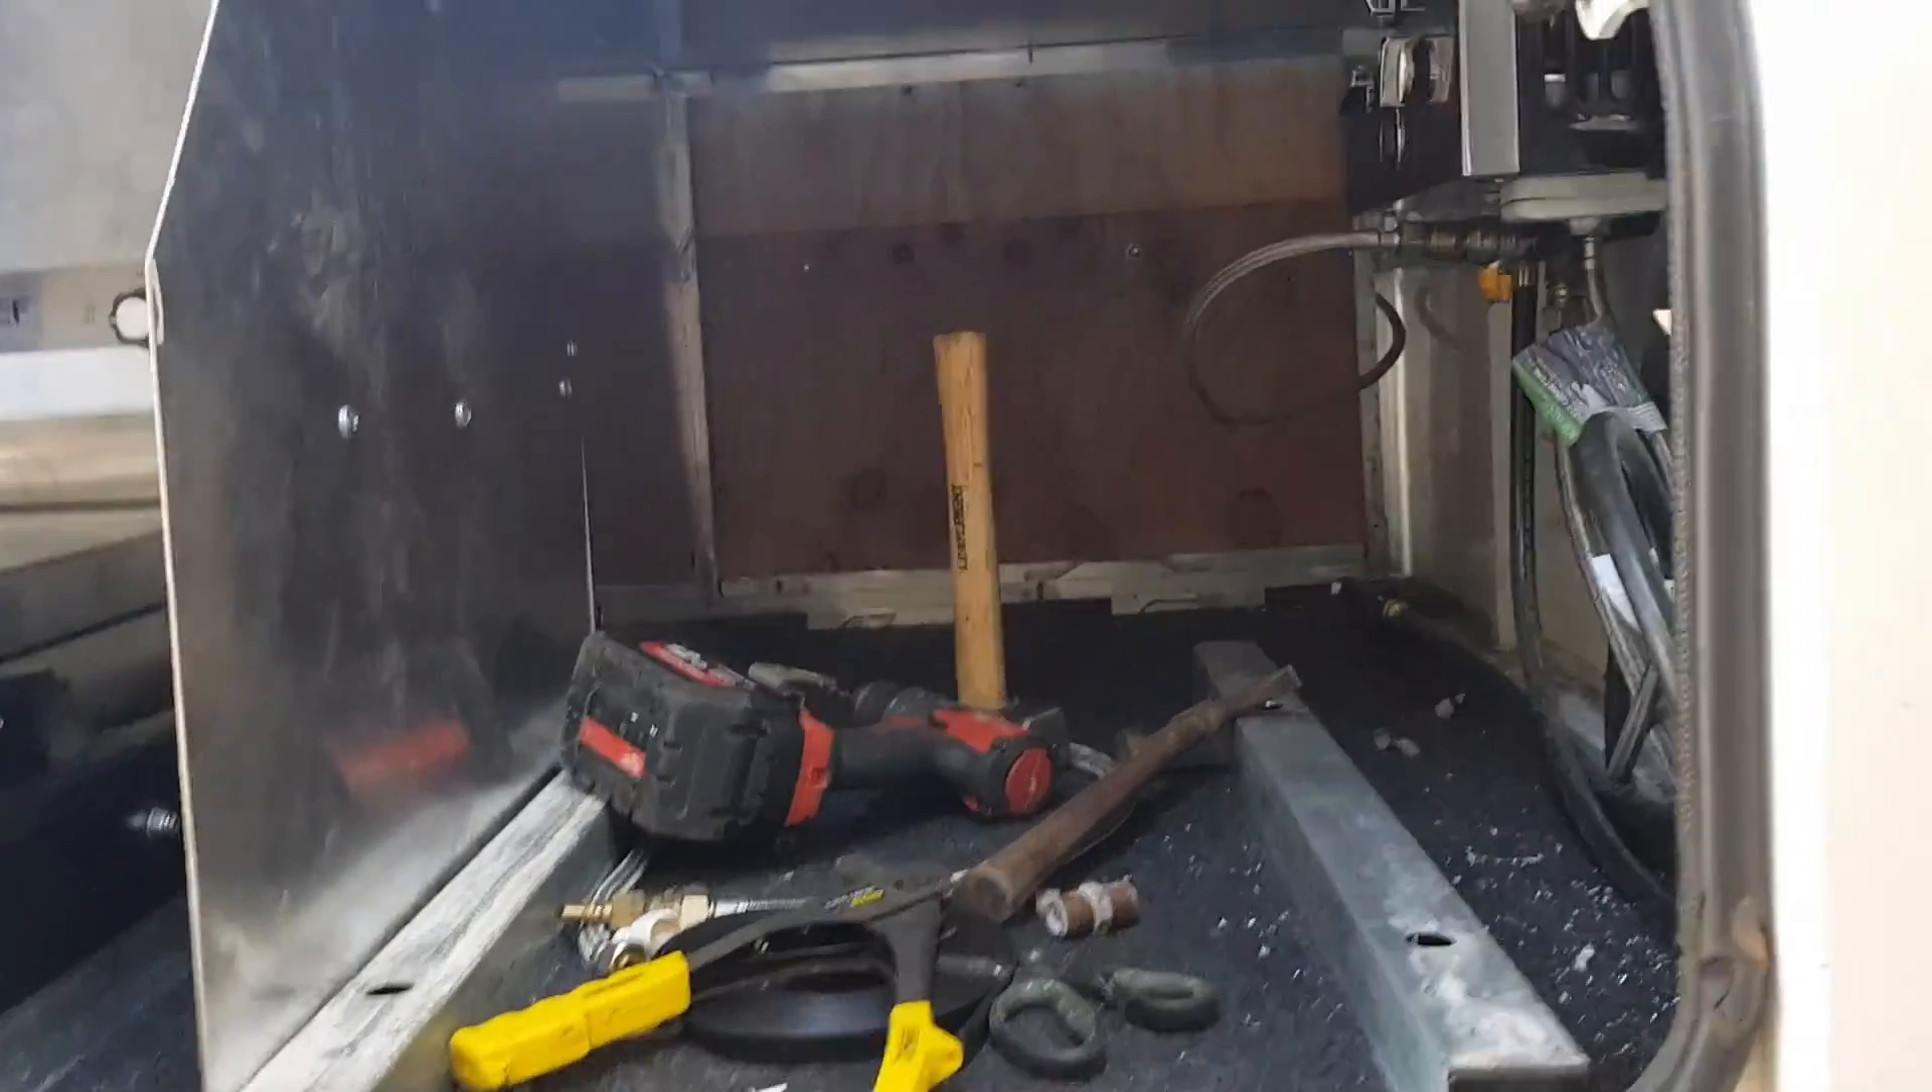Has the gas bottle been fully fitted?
No.